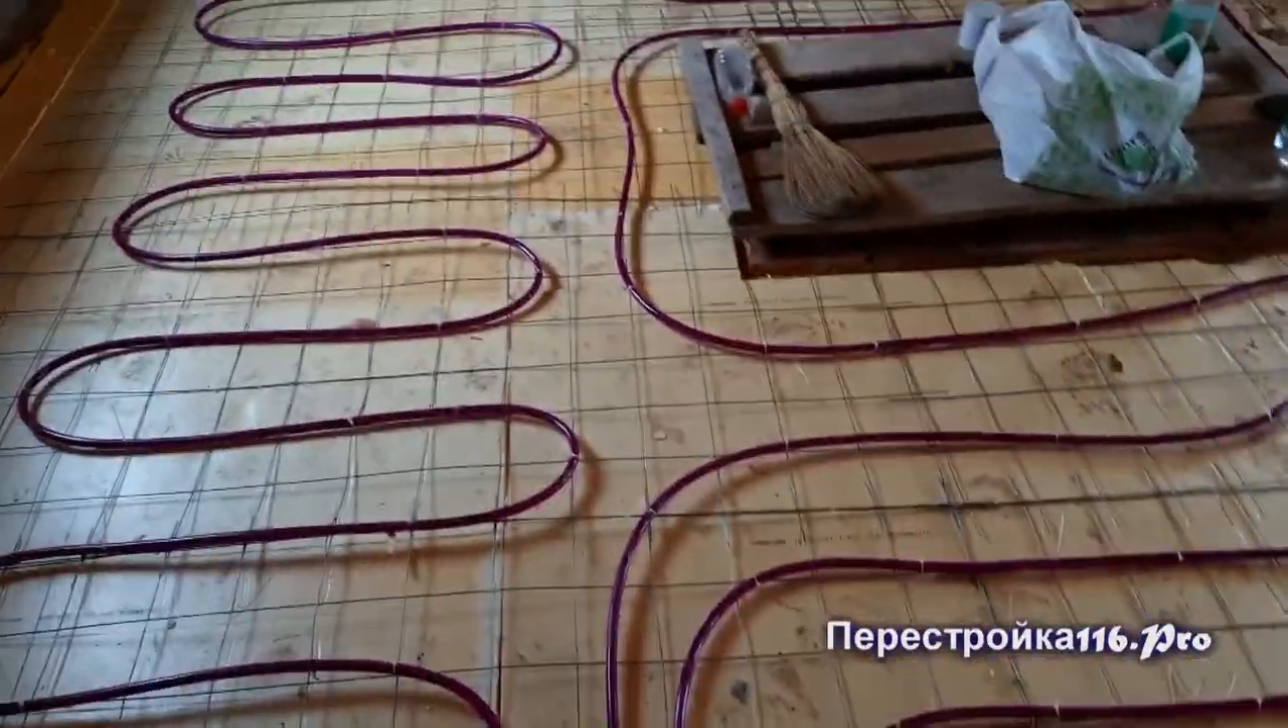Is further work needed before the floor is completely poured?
Yes.